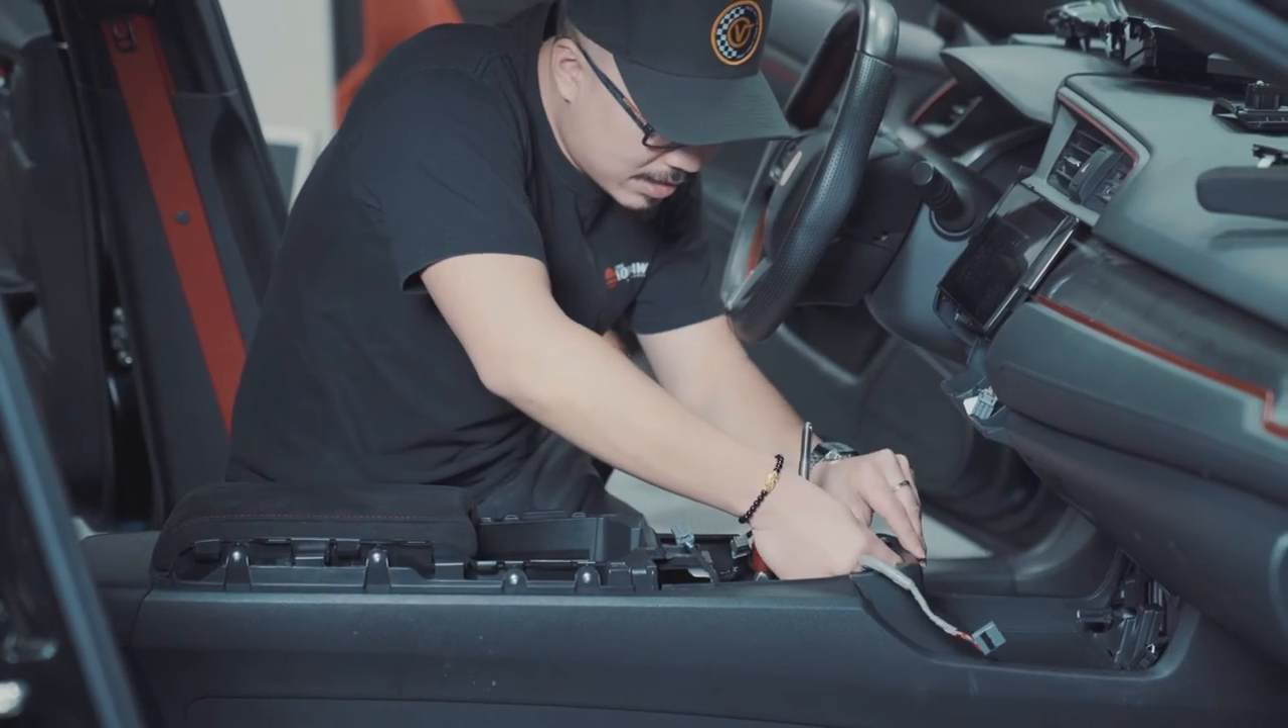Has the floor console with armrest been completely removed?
No.